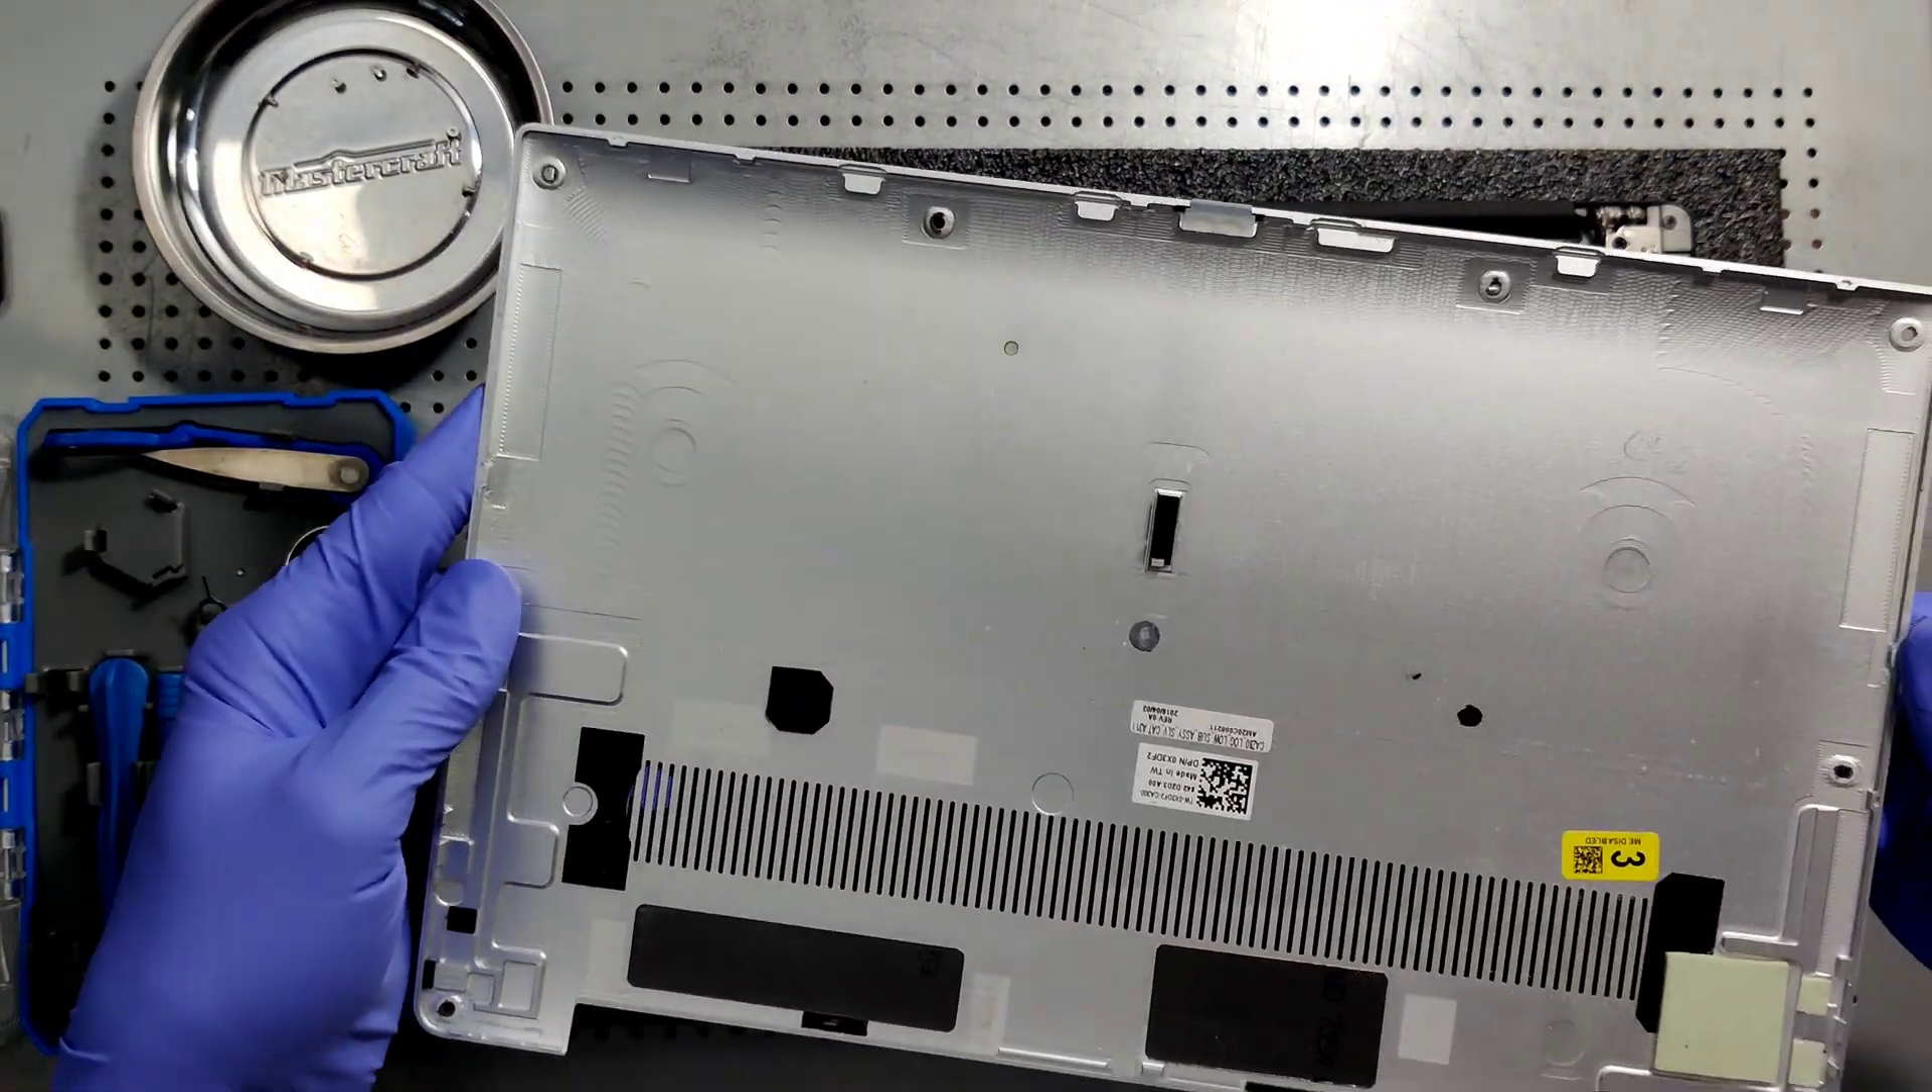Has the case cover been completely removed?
Yes.